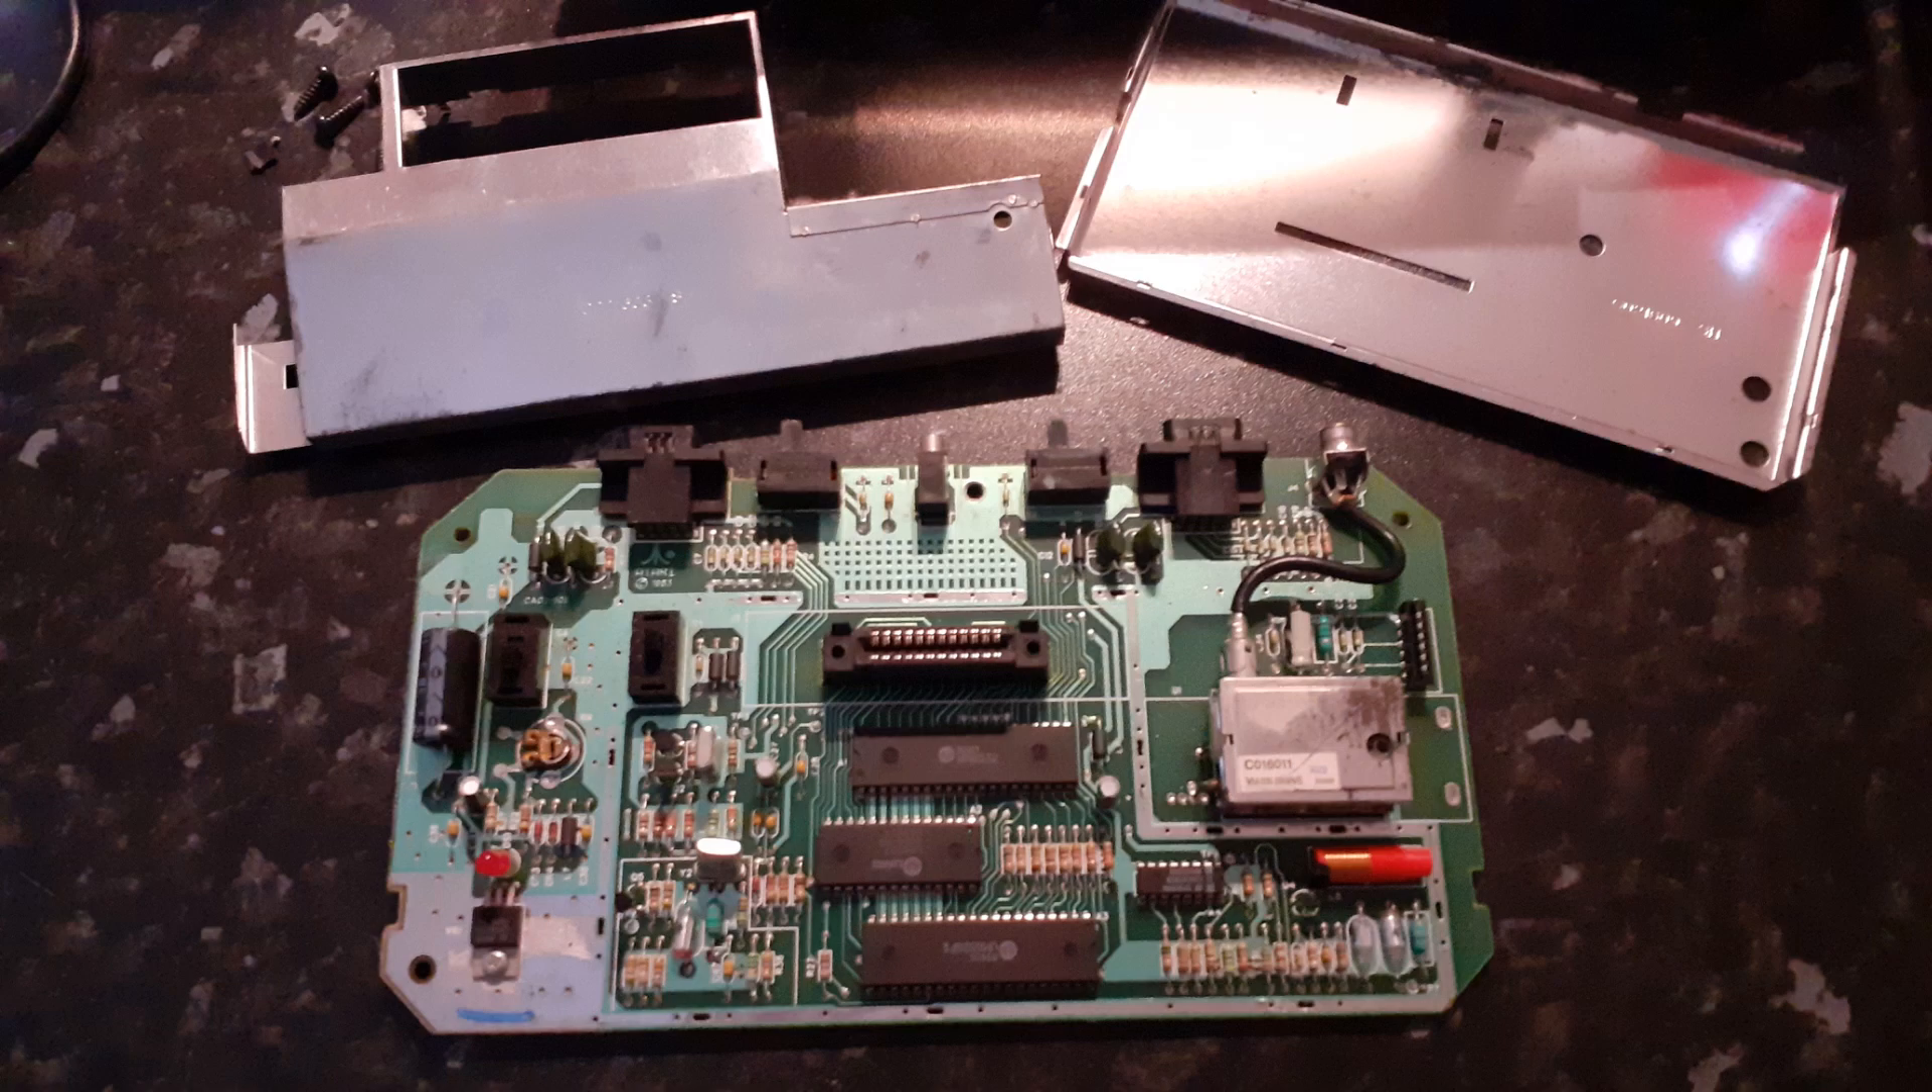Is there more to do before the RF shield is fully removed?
No.